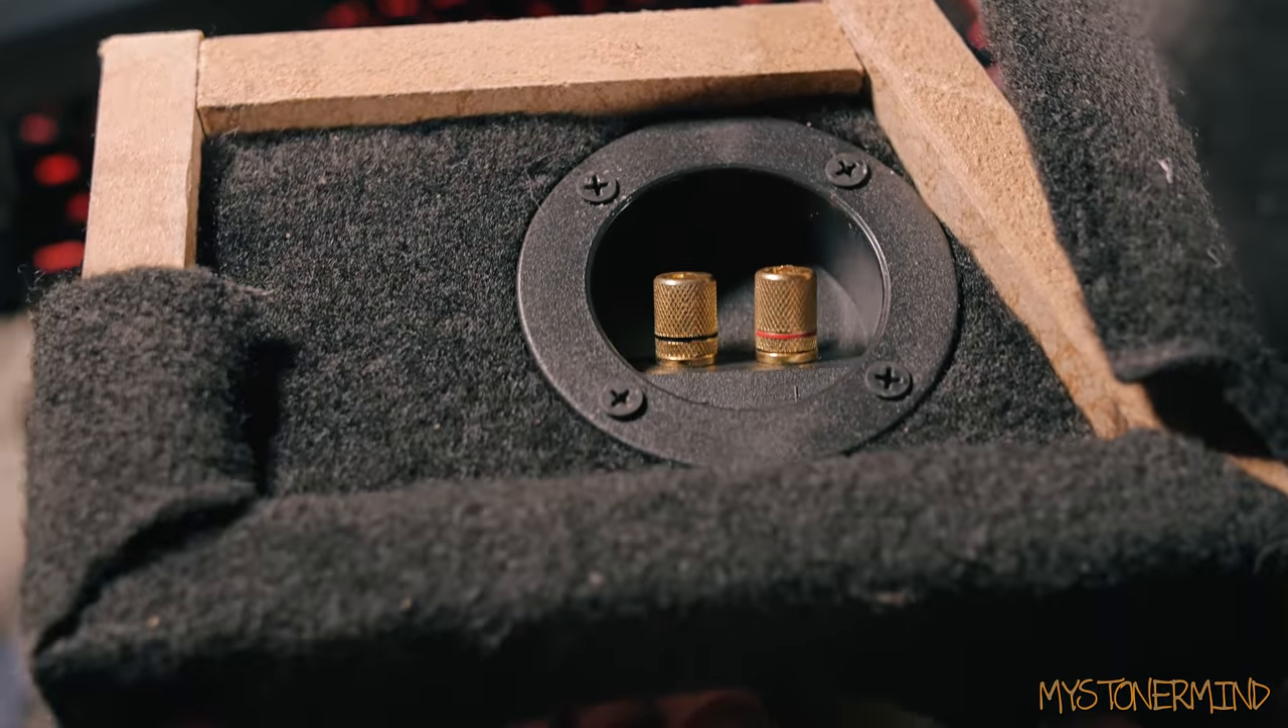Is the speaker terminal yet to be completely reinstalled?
No.